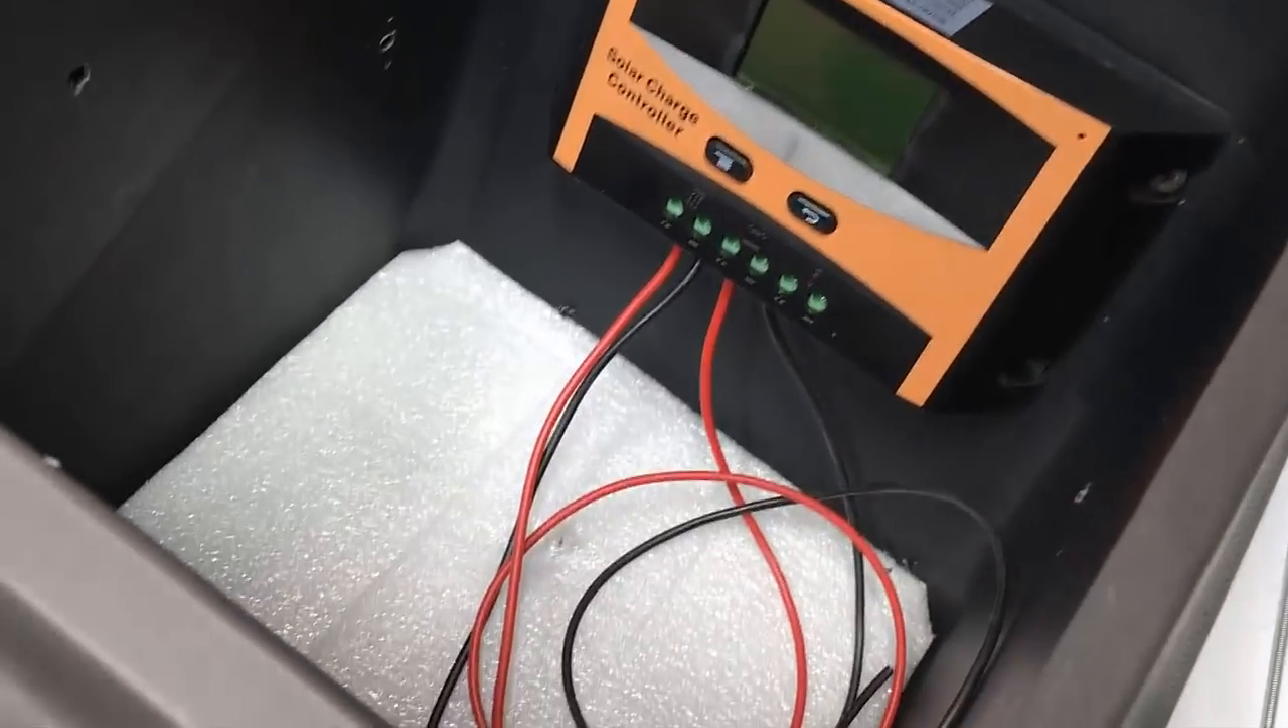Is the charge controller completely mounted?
Yes.